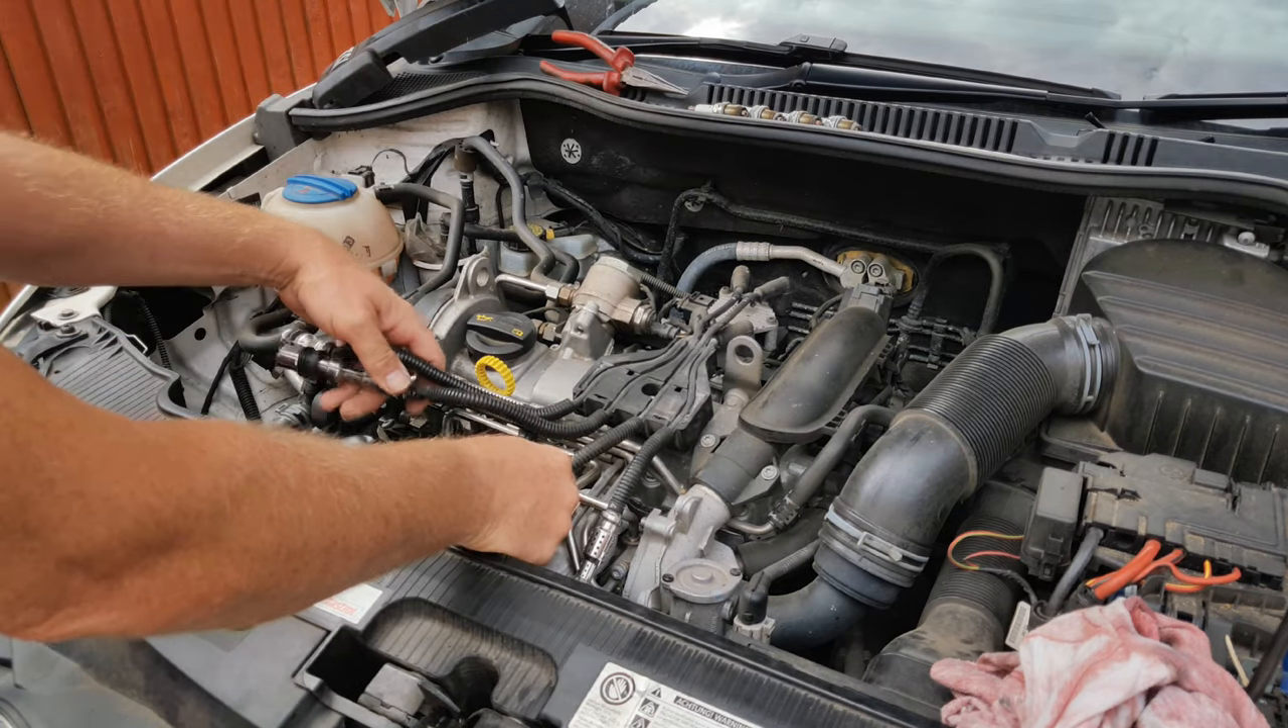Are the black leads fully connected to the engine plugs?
No.